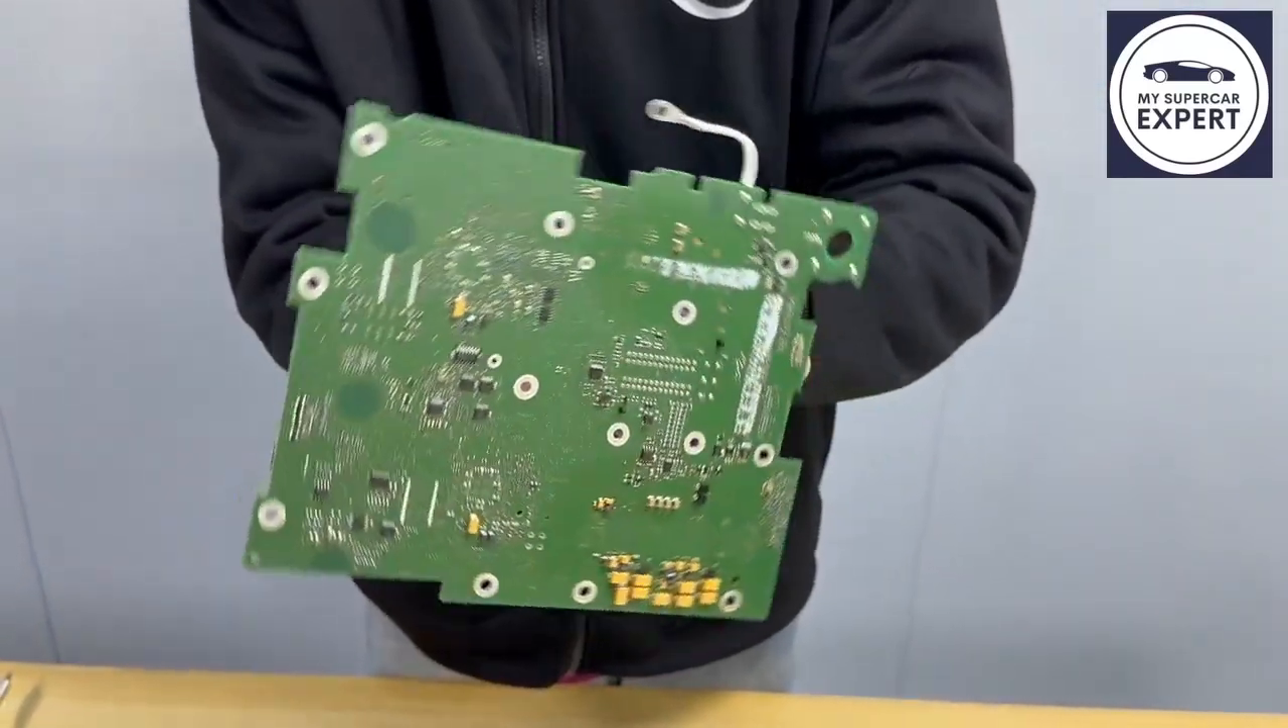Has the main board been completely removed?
Yes.